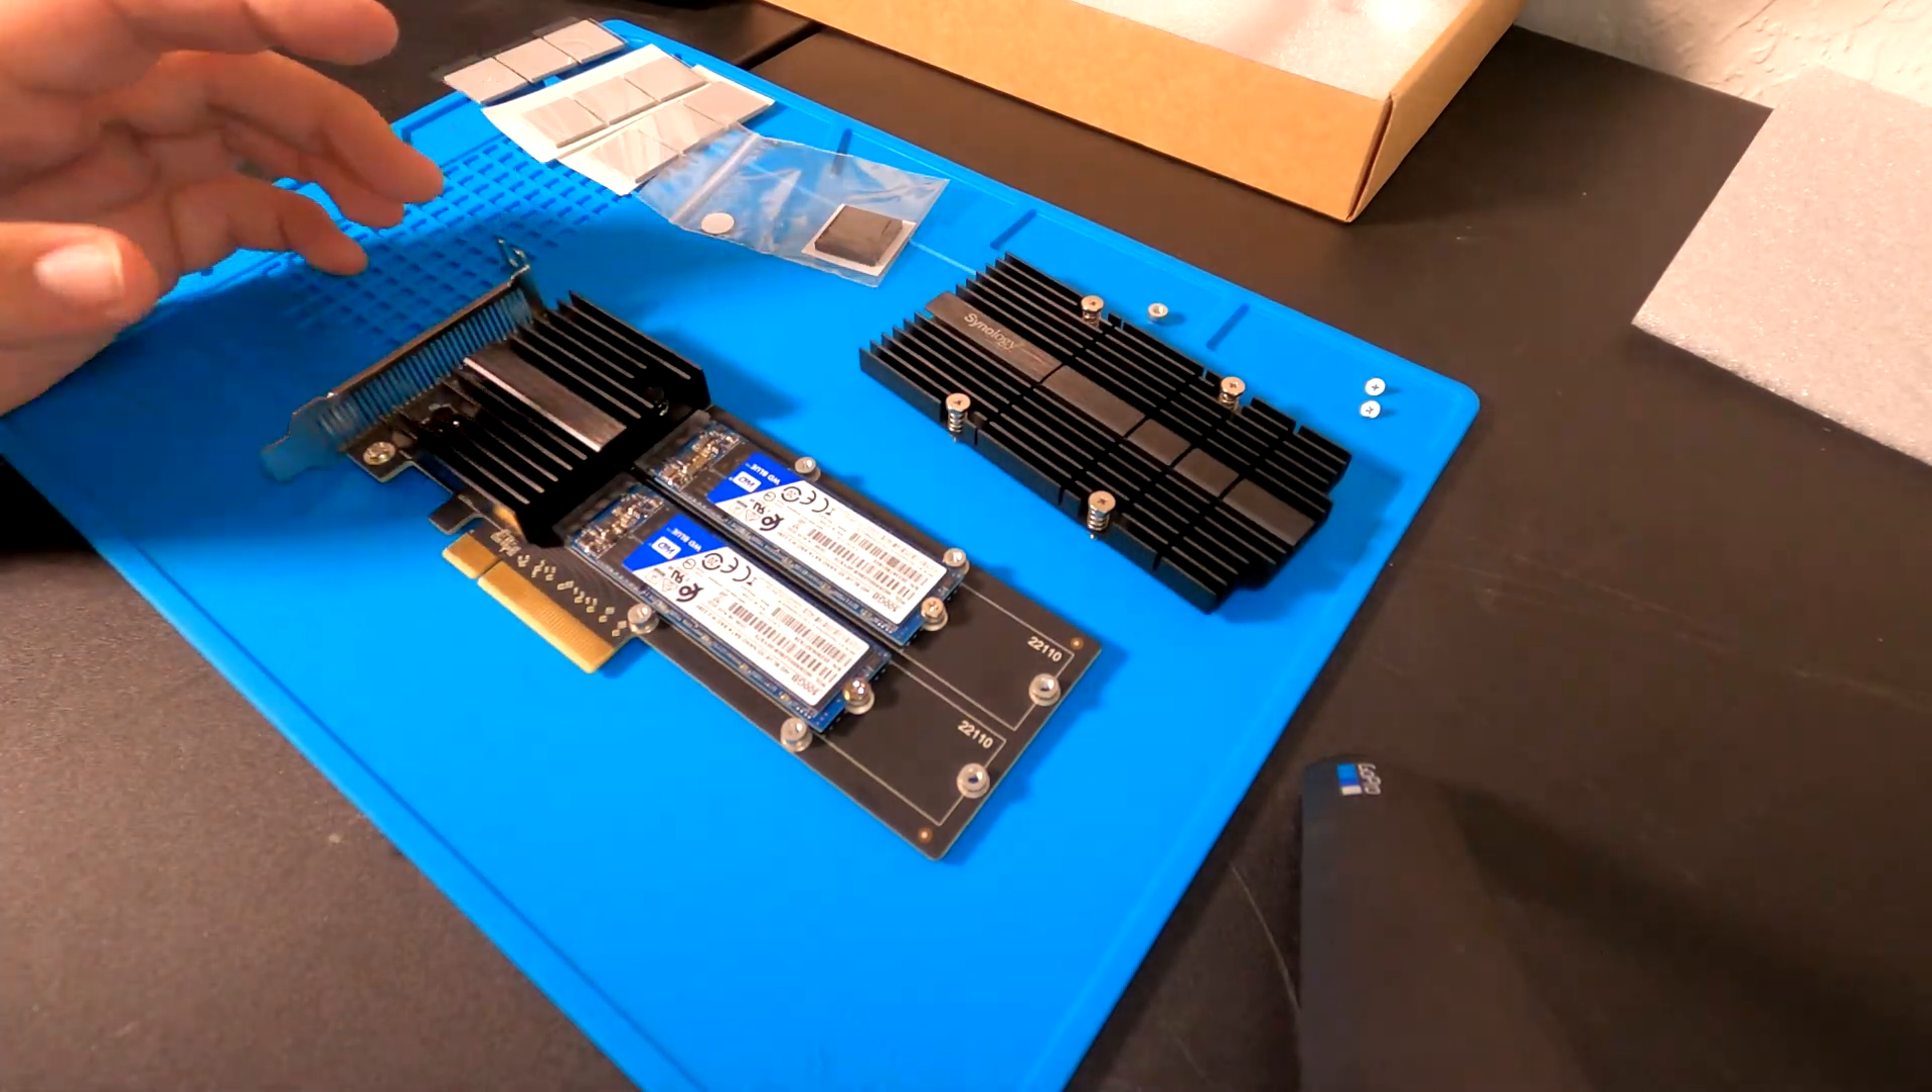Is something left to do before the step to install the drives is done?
No.